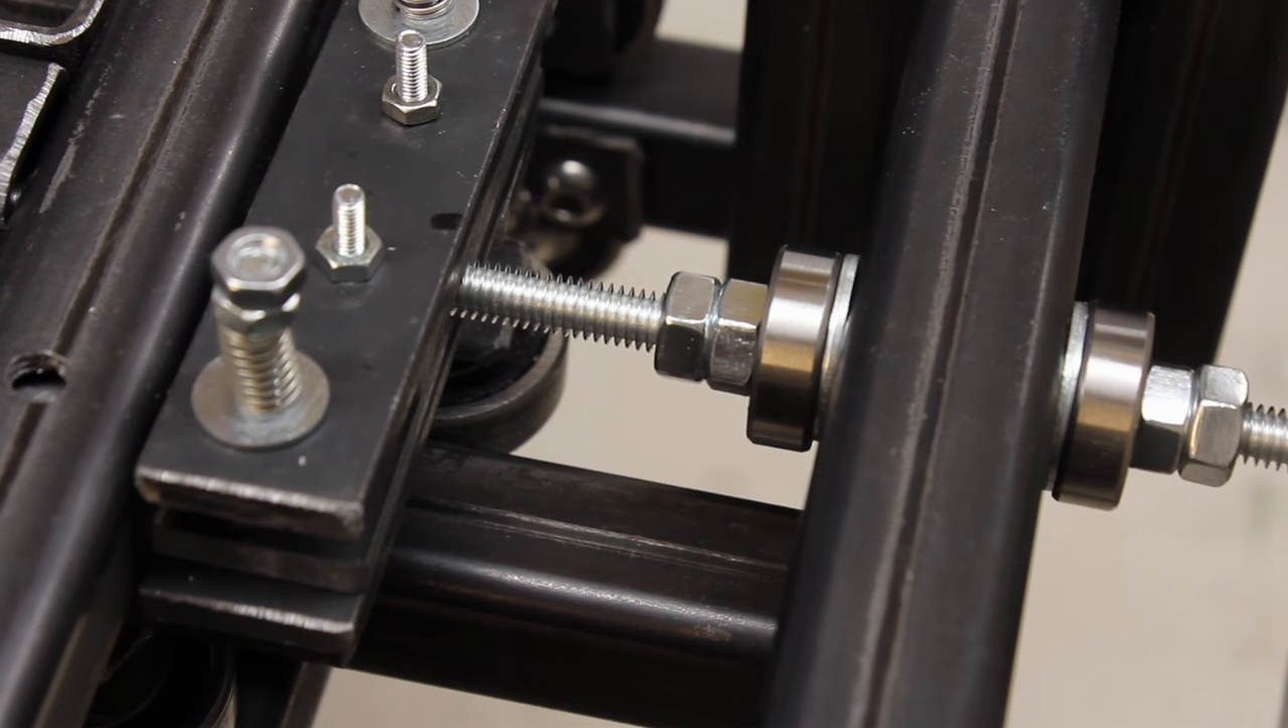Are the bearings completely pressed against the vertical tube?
Yes.